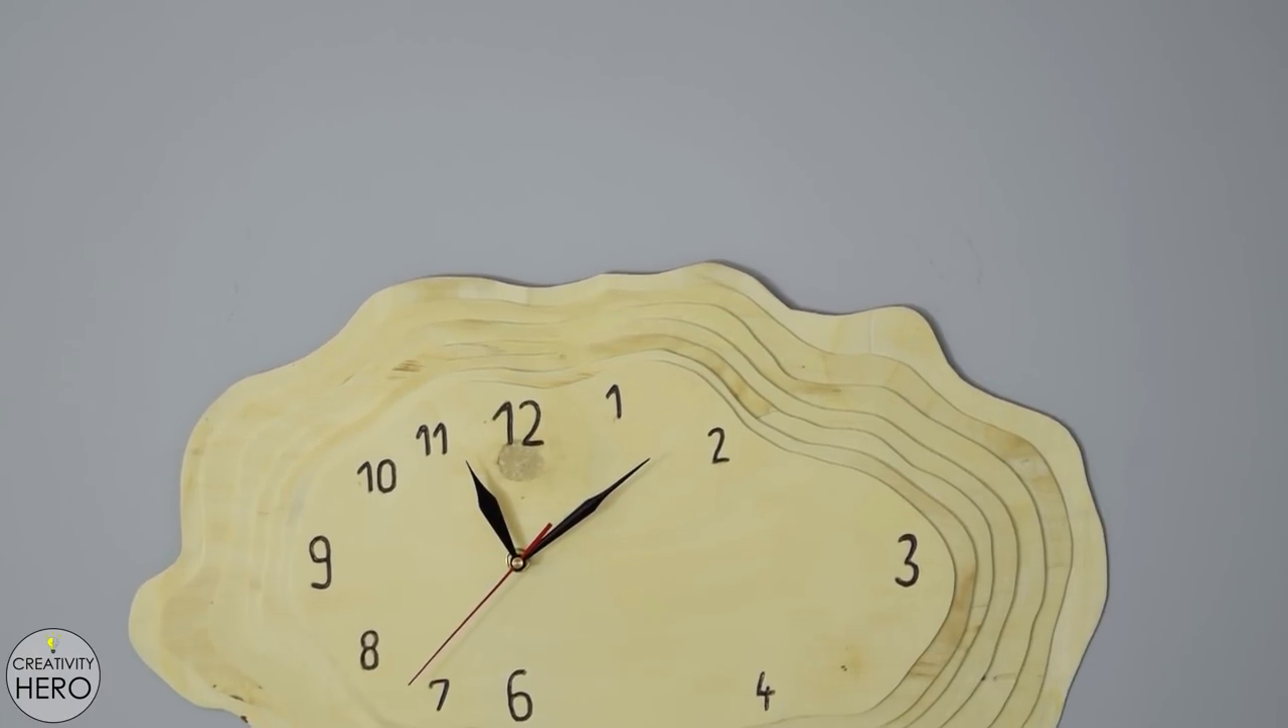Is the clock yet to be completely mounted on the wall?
No.